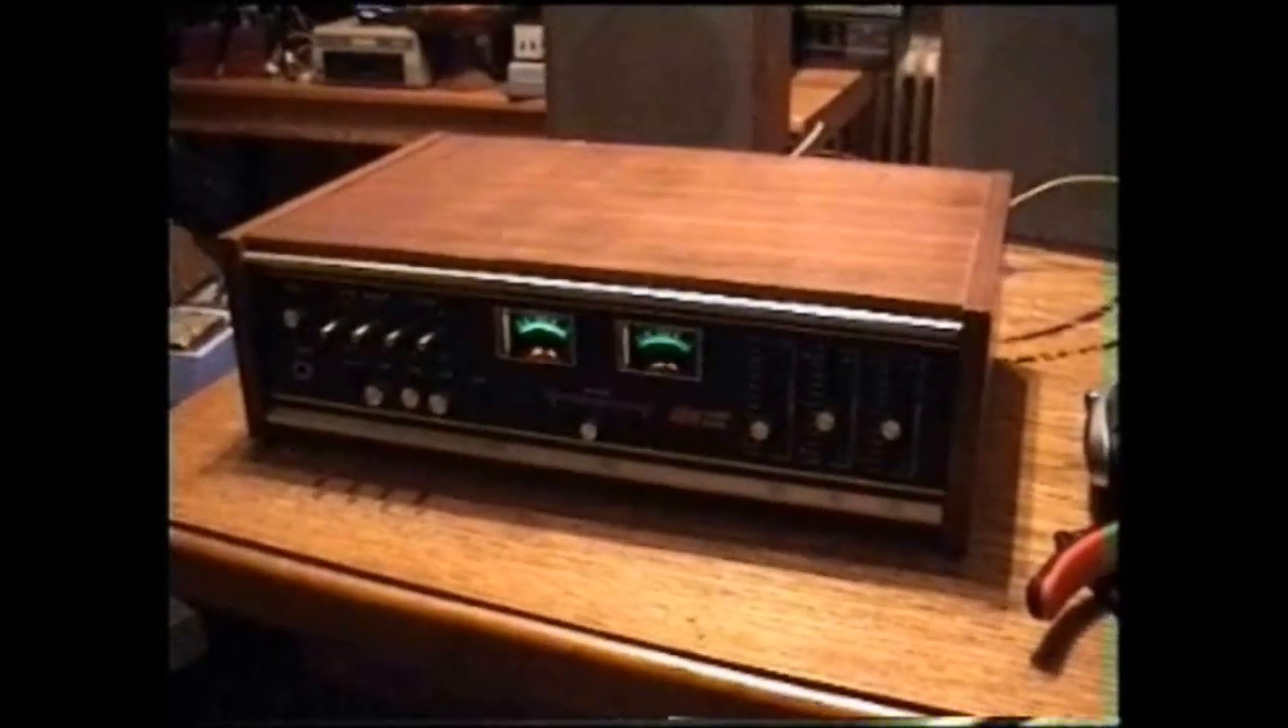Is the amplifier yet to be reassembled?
No.